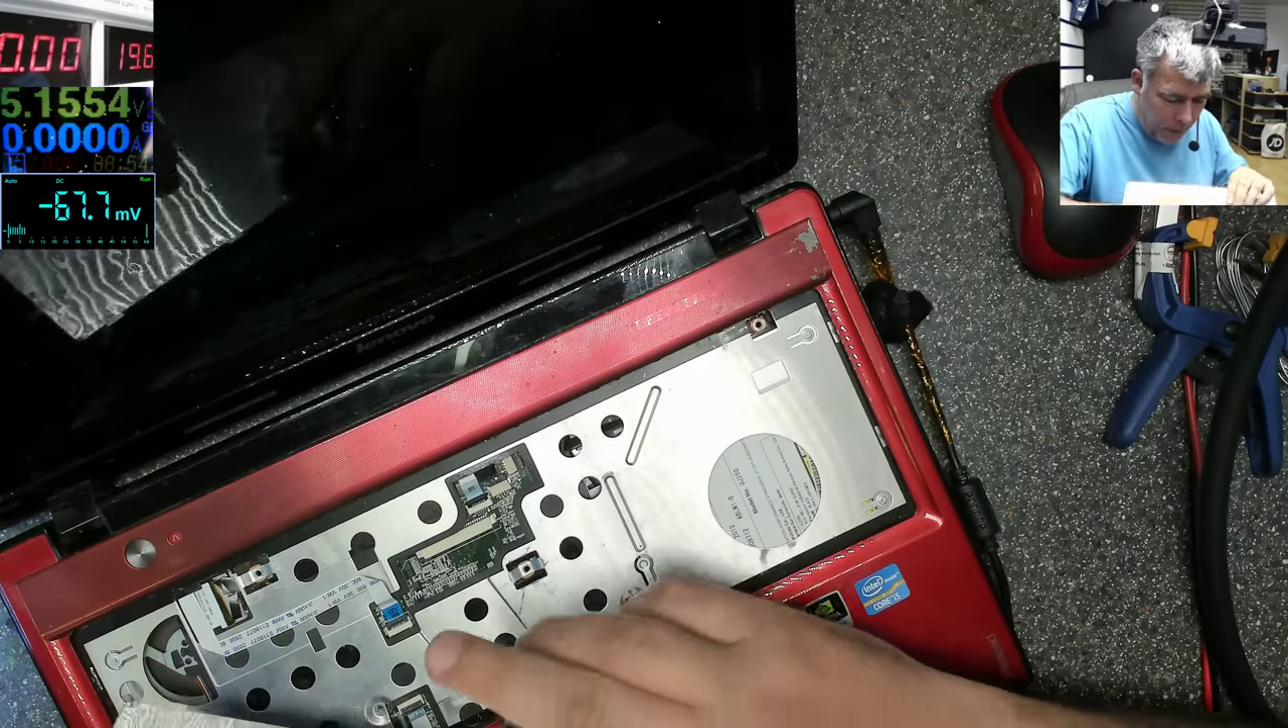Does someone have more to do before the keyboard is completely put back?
Yes.